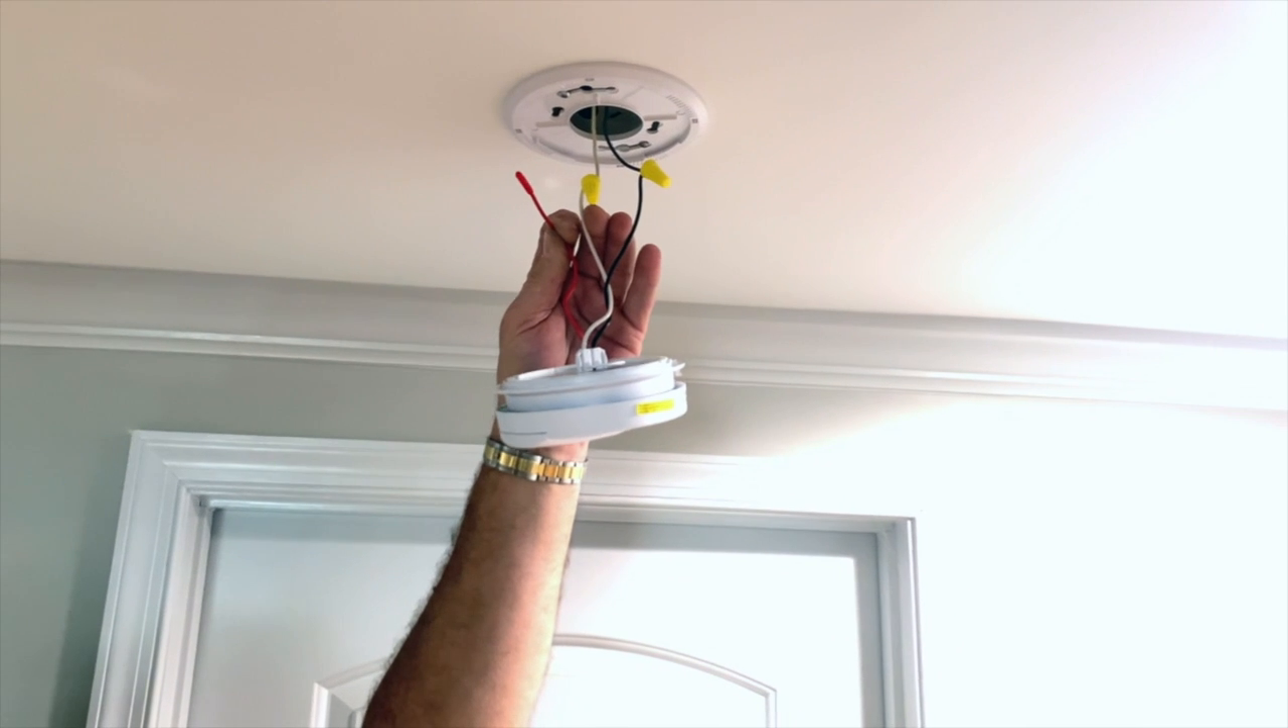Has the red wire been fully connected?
No.